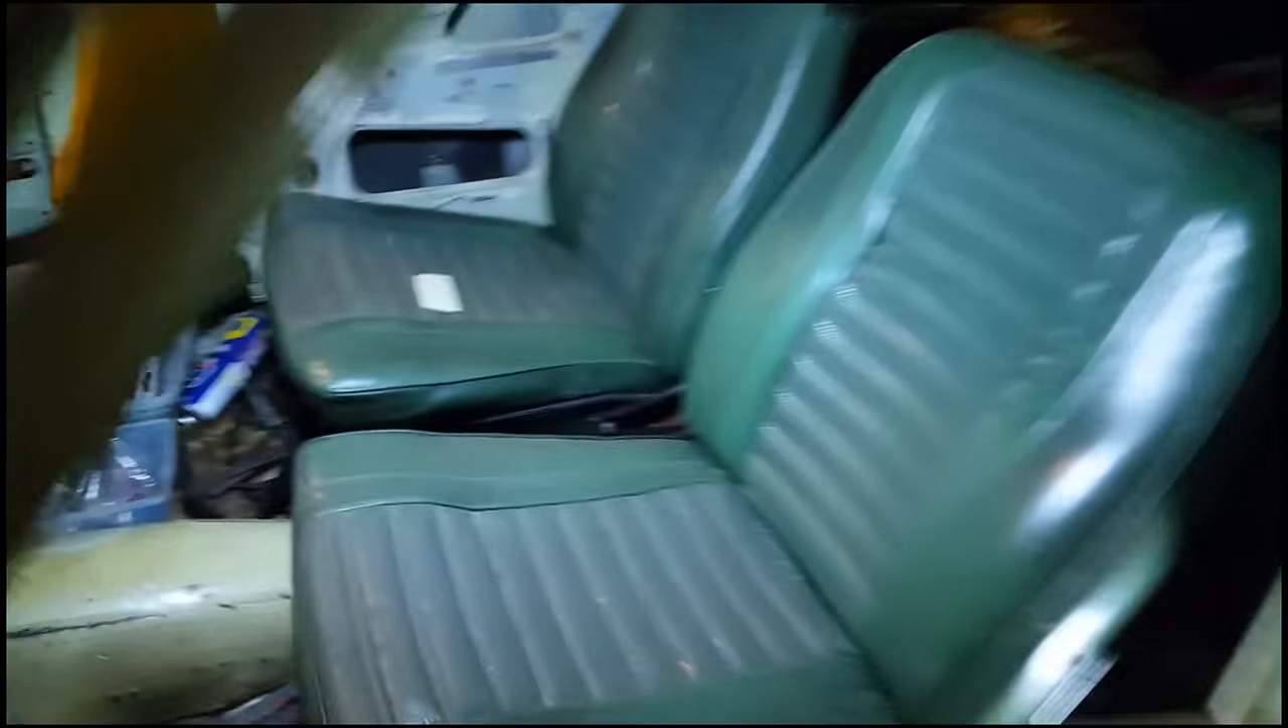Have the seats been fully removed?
No.